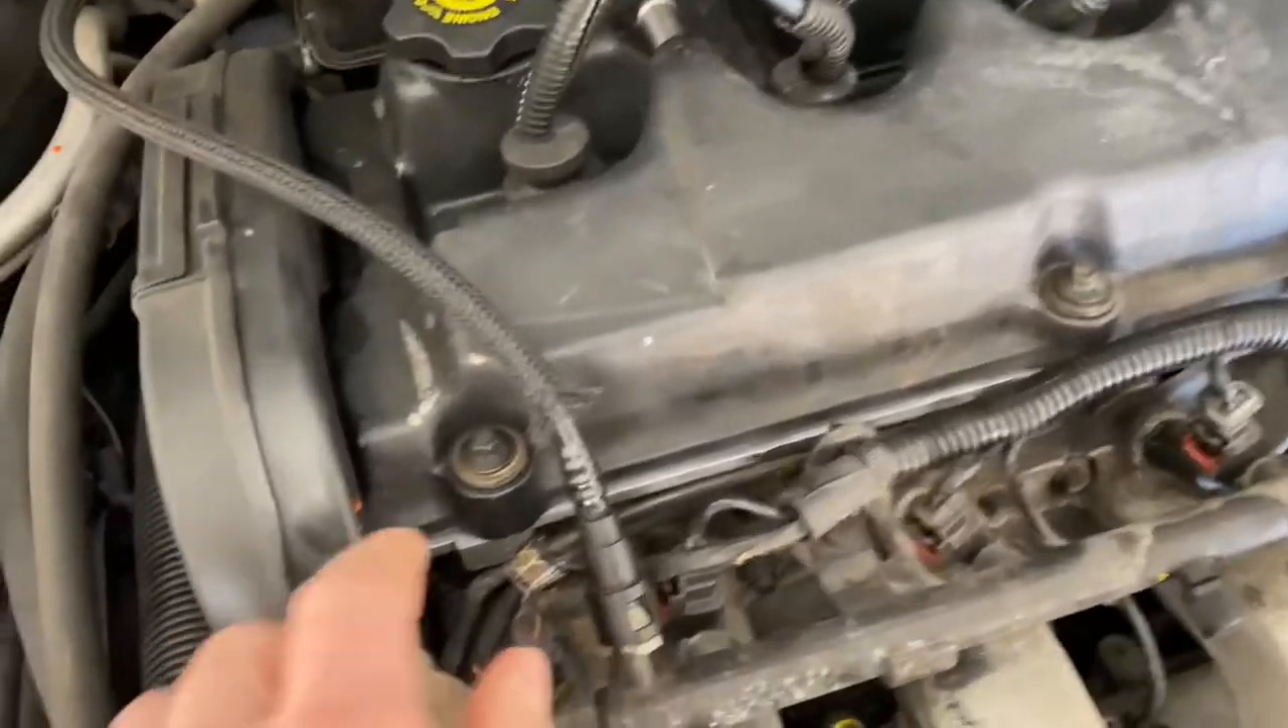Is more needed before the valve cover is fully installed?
No.